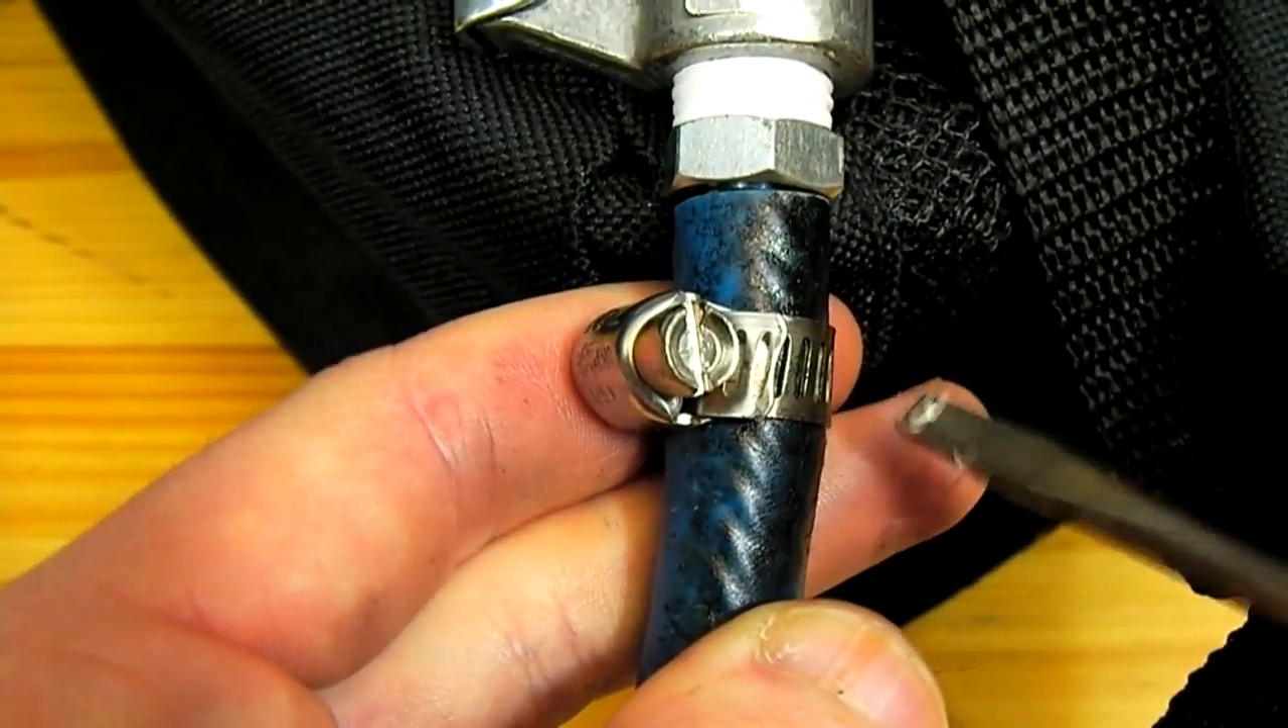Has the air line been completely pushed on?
Yes.